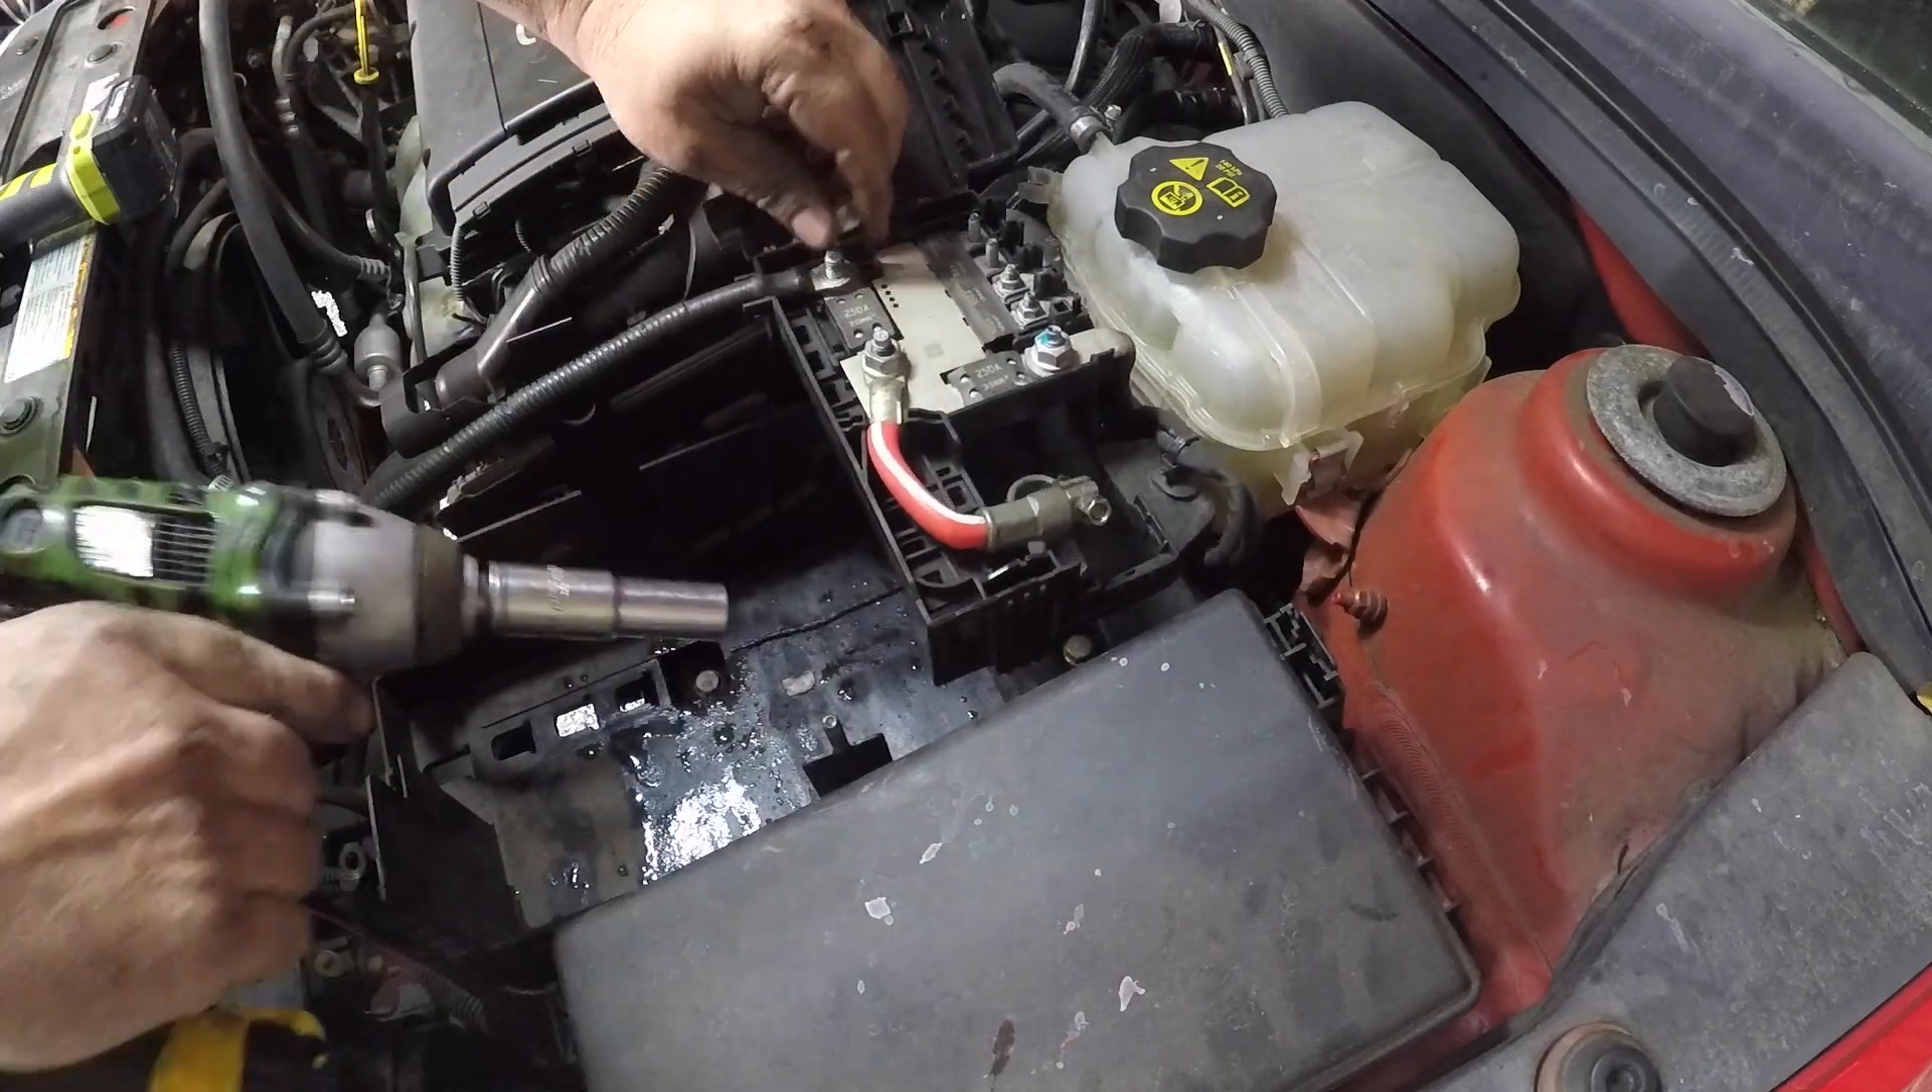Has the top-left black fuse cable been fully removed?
No.